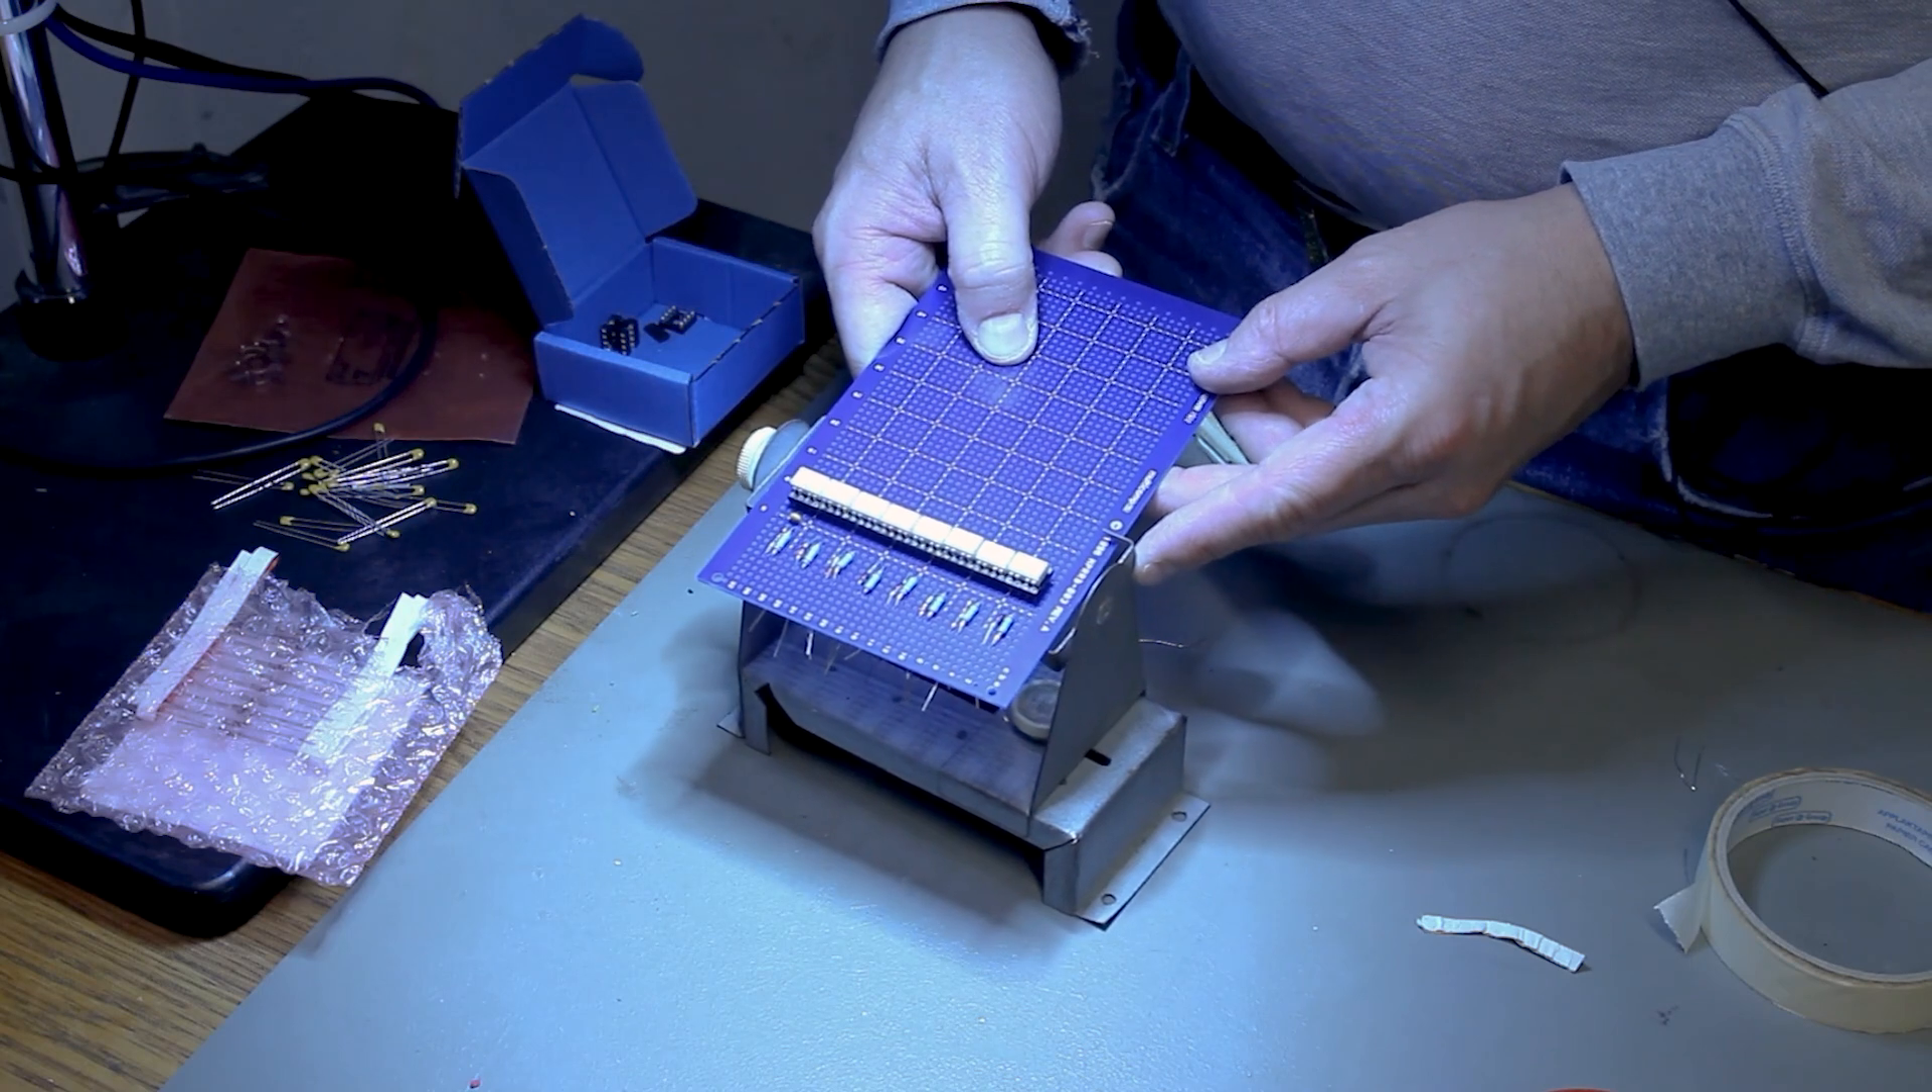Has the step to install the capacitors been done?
No.